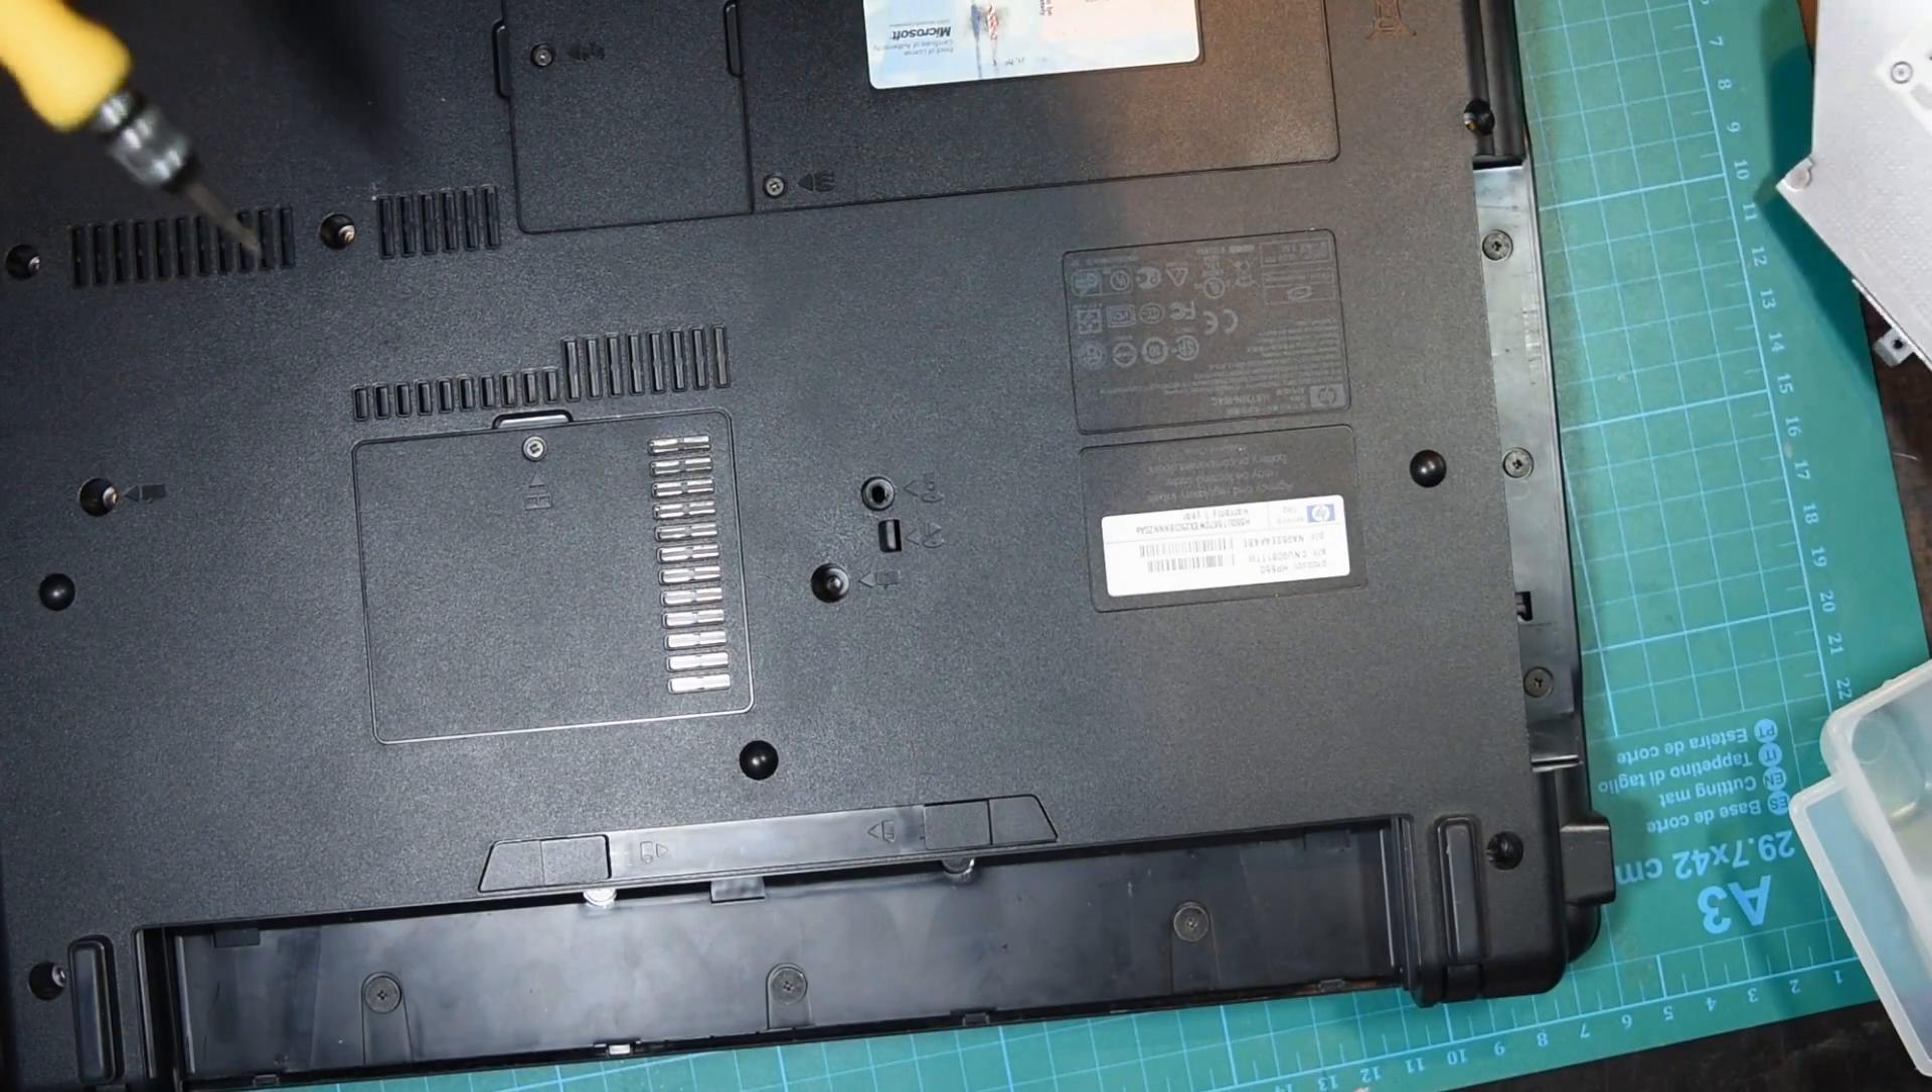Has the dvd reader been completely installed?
No.